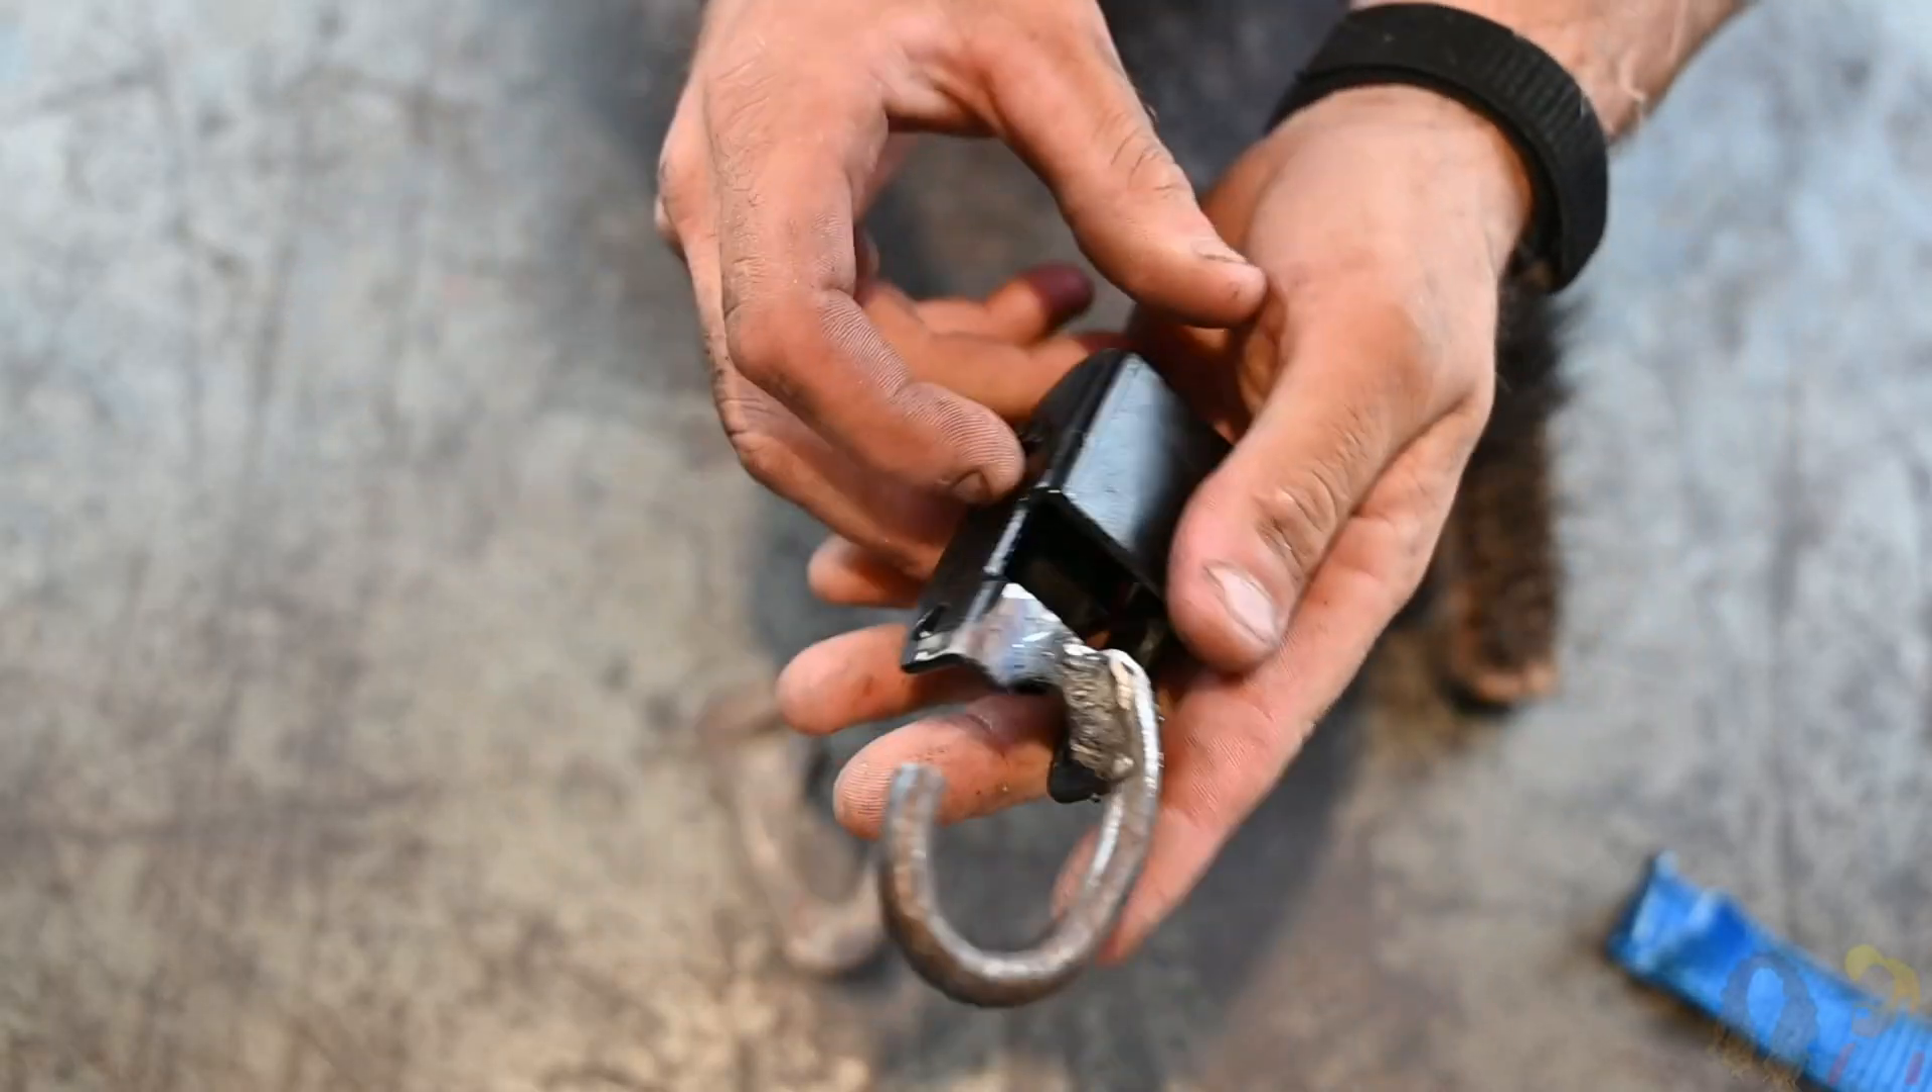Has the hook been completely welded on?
Yes.